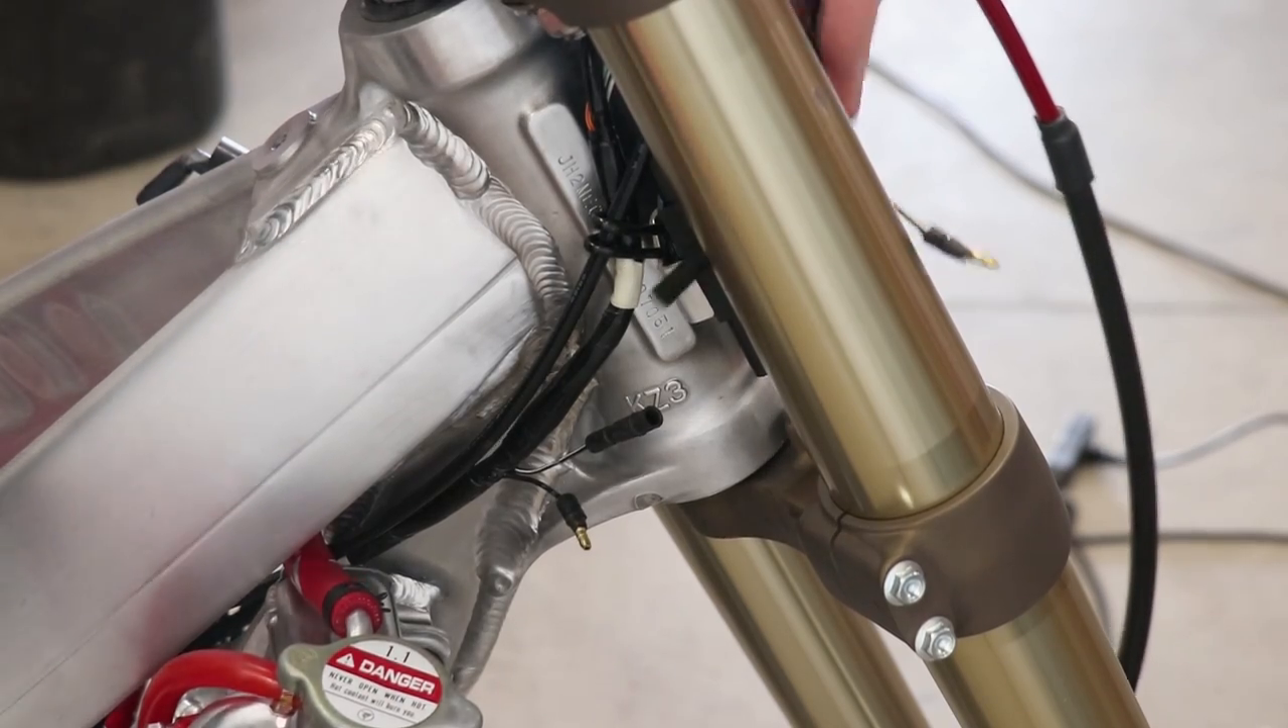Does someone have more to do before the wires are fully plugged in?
Yes.